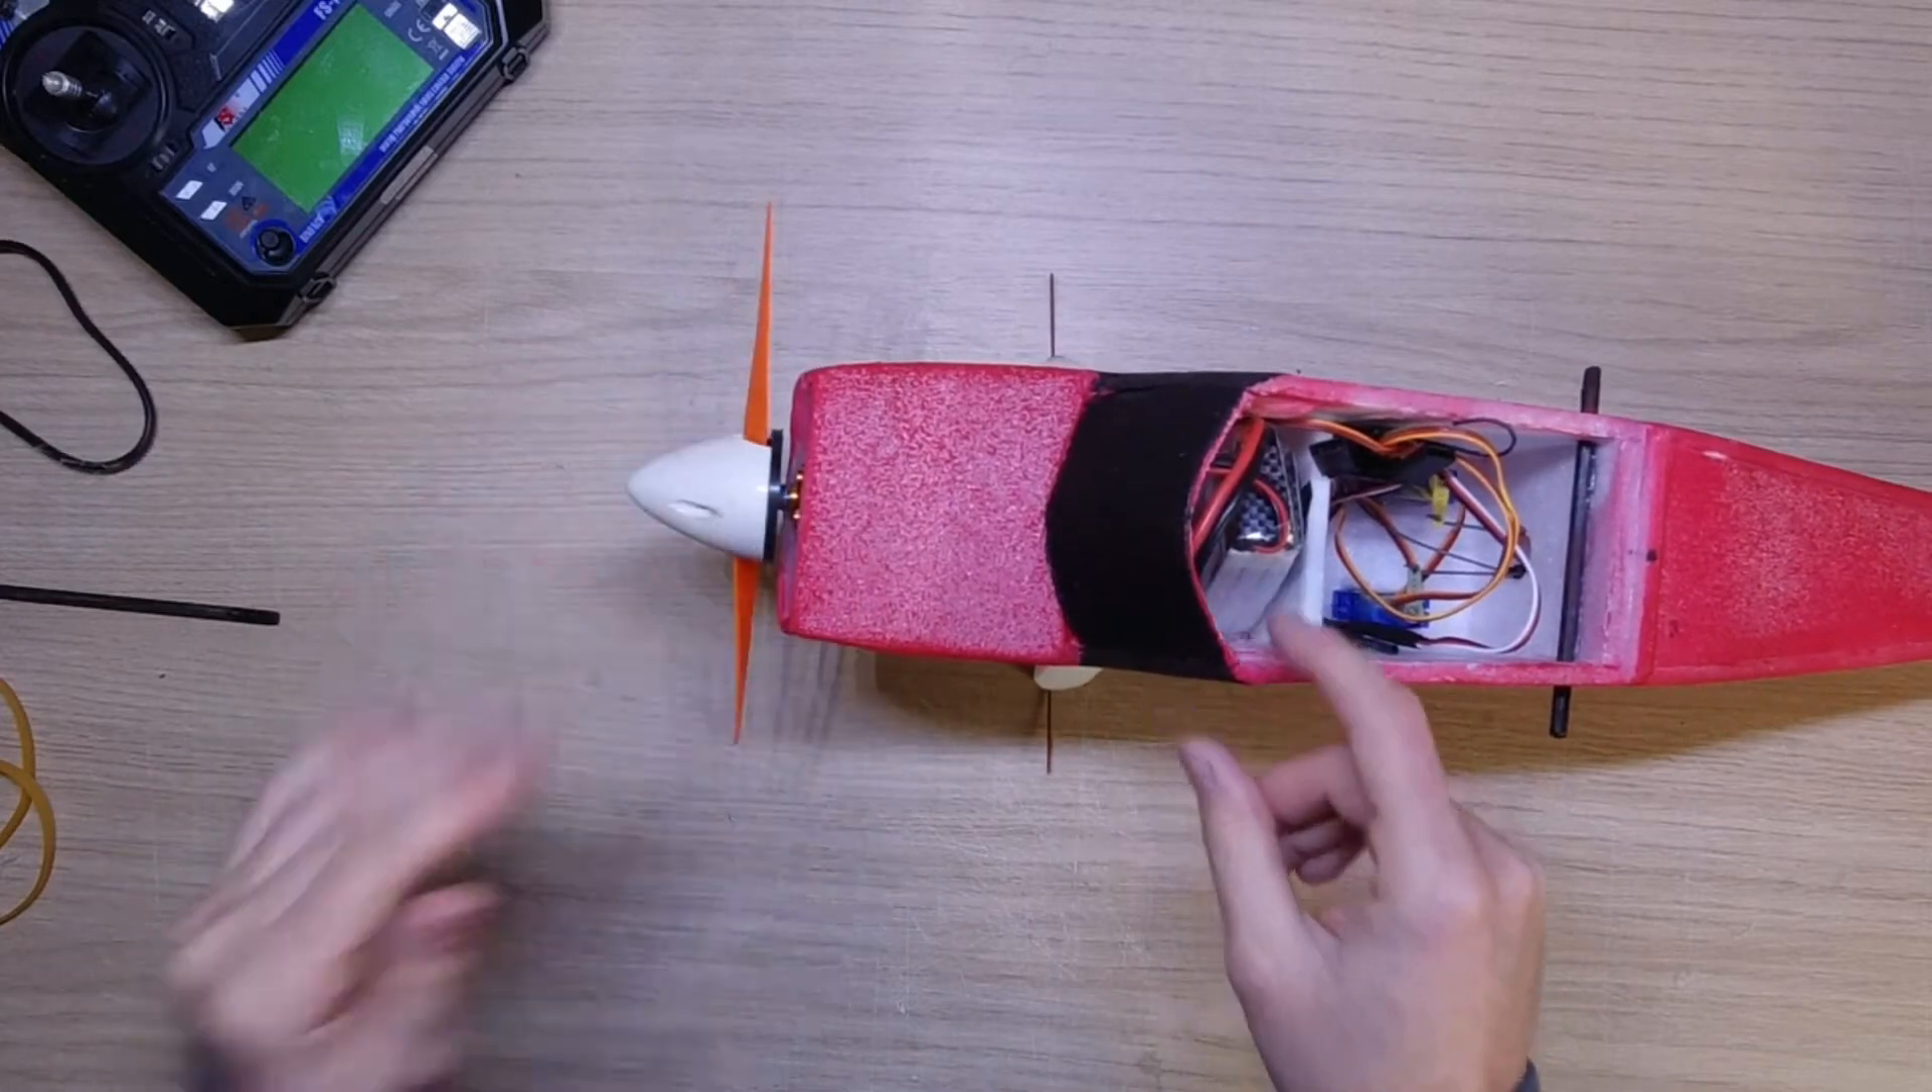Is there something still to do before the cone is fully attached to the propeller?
No.